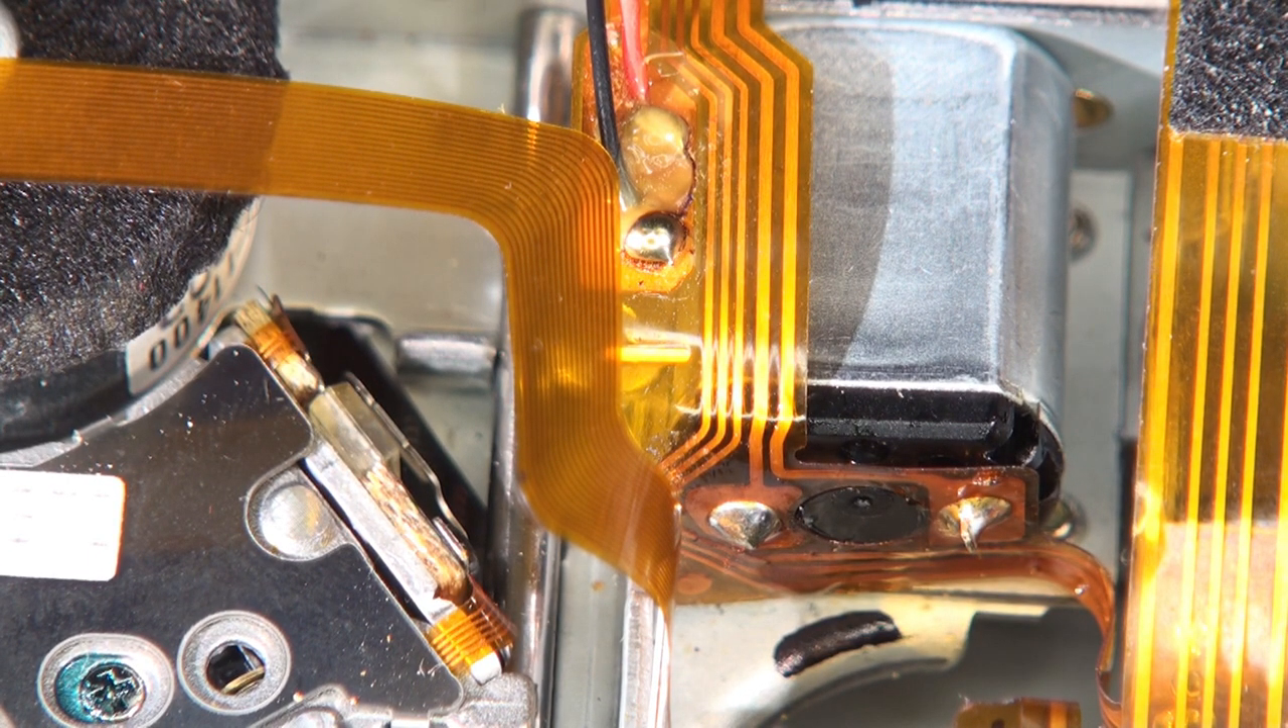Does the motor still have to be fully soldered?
No.